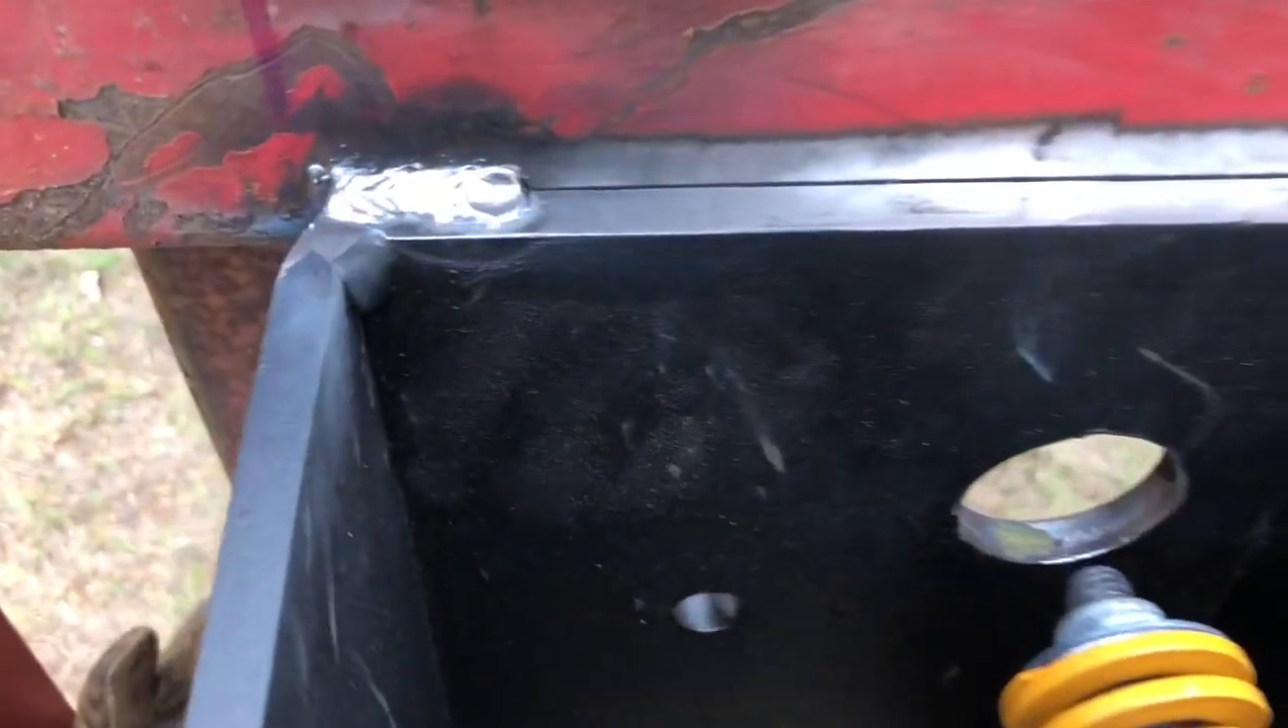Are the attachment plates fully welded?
No.